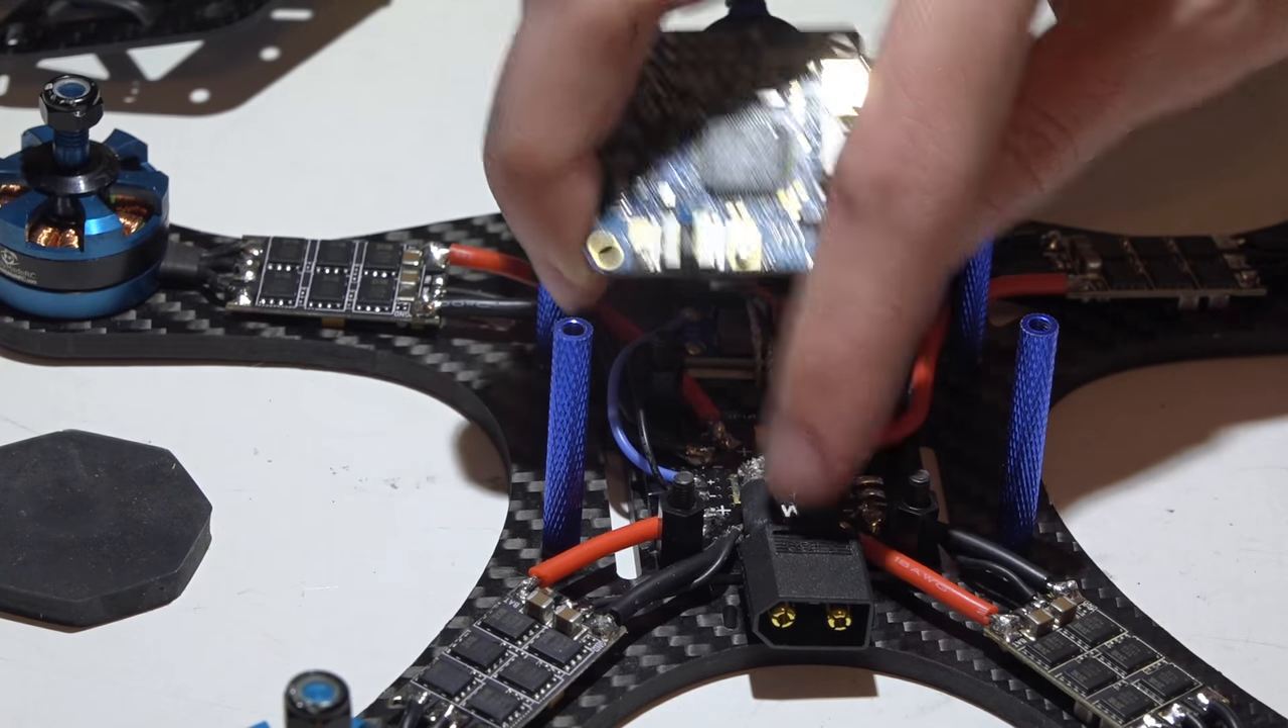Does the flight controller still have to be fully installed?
Yes.